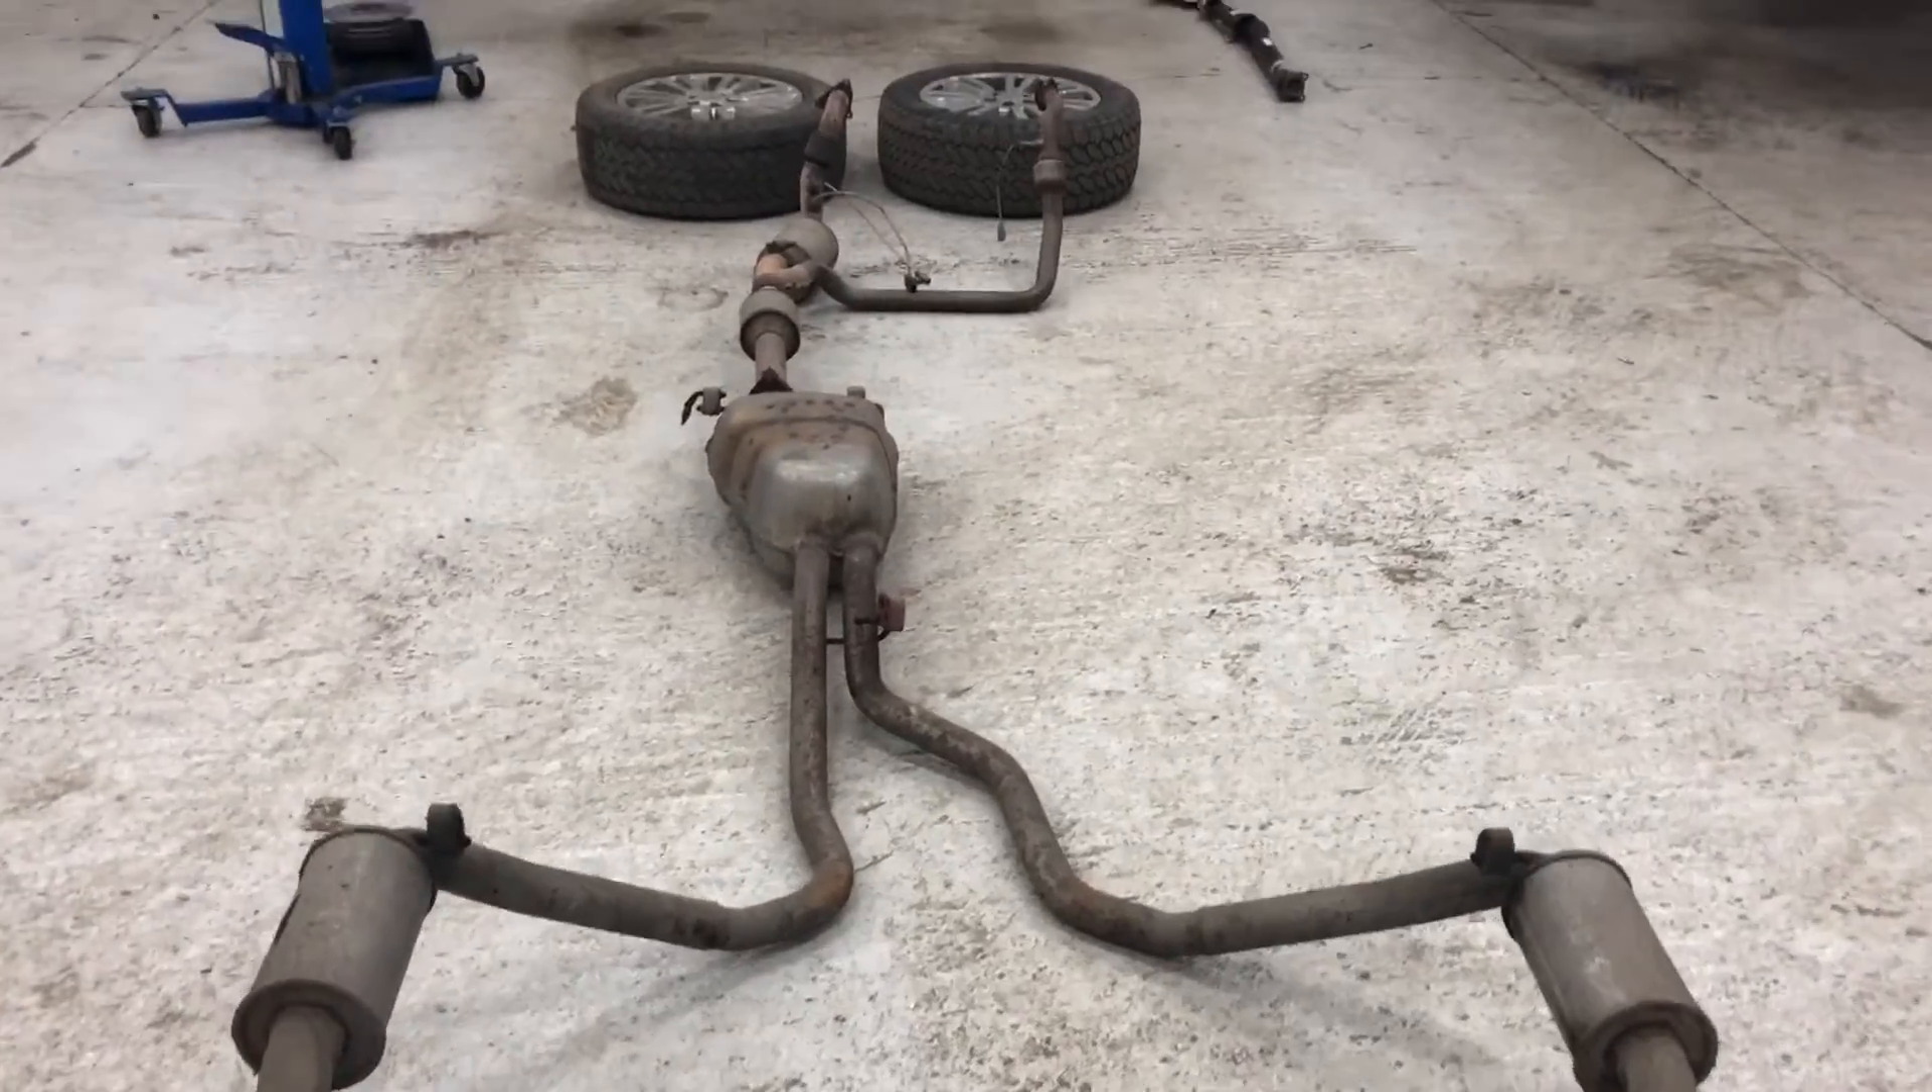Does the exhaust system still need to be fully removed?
No.